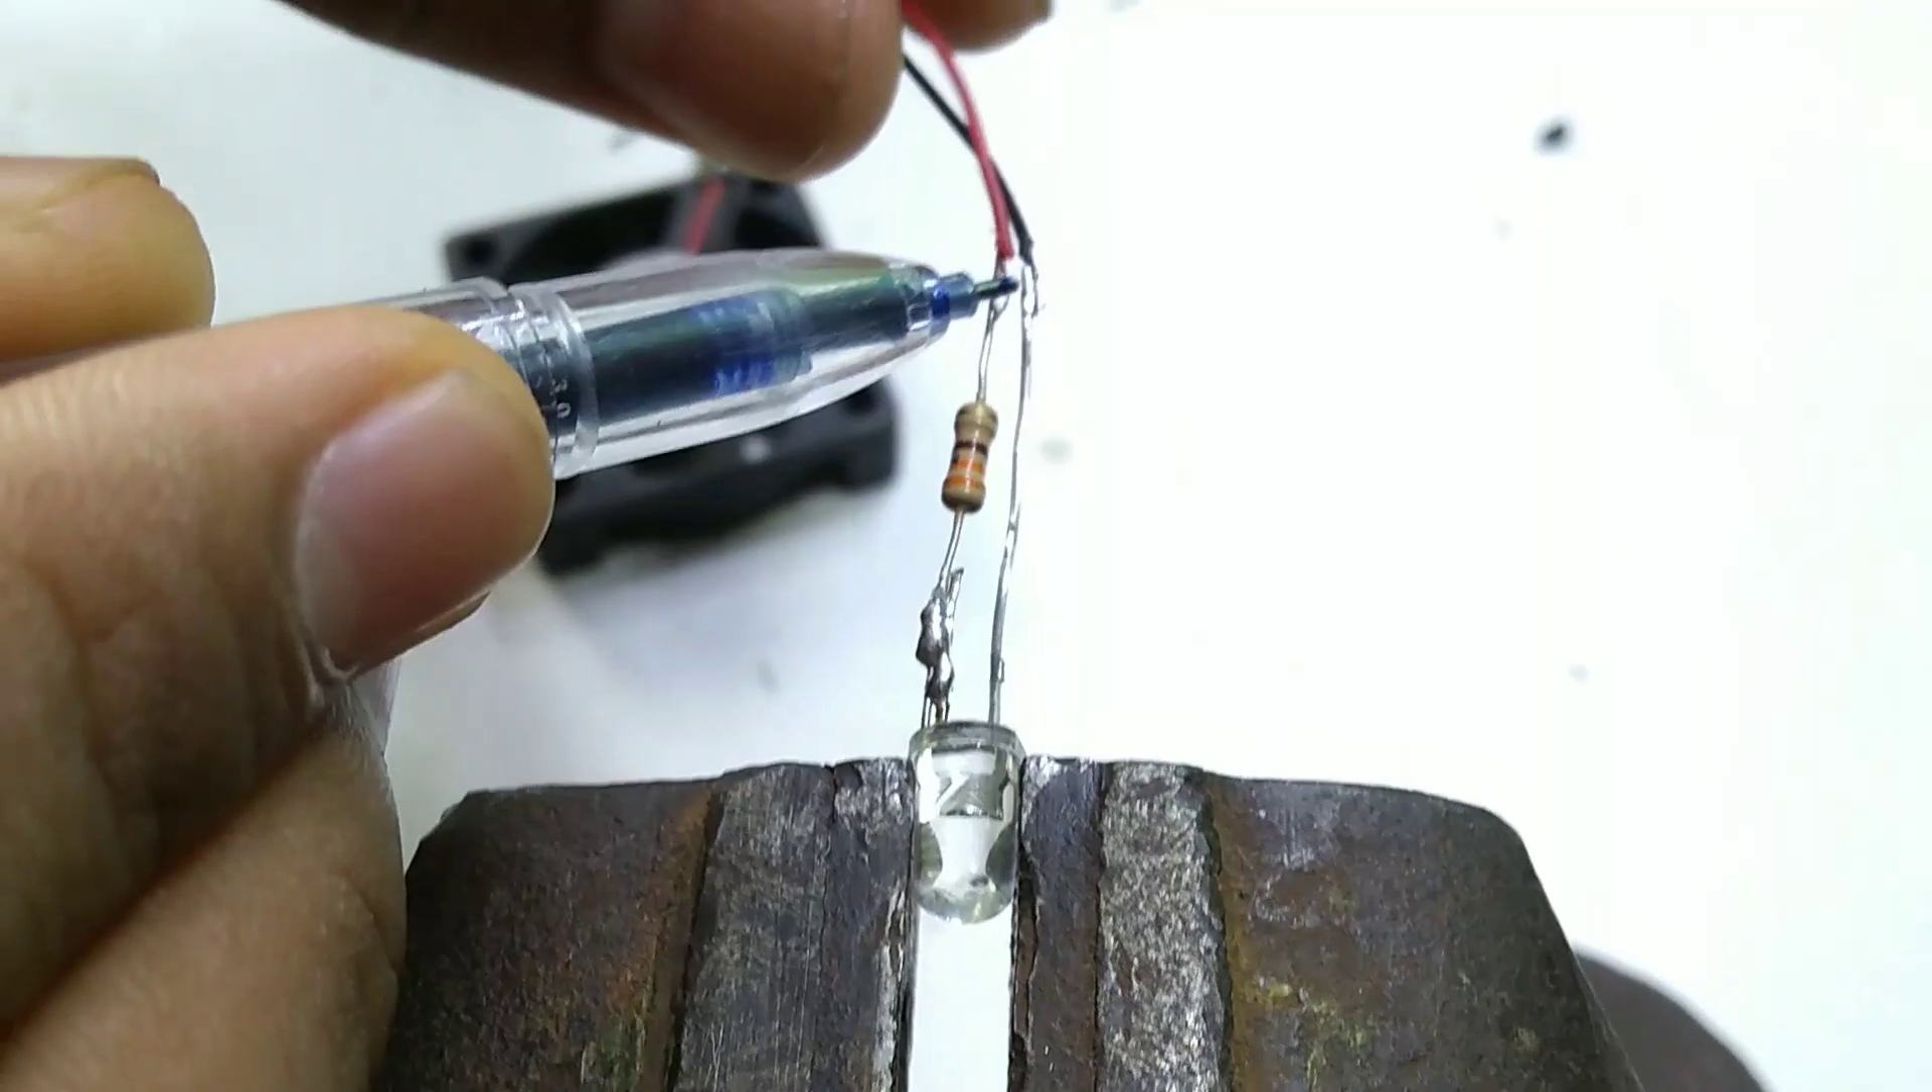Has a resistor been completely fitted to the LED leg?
Yes.